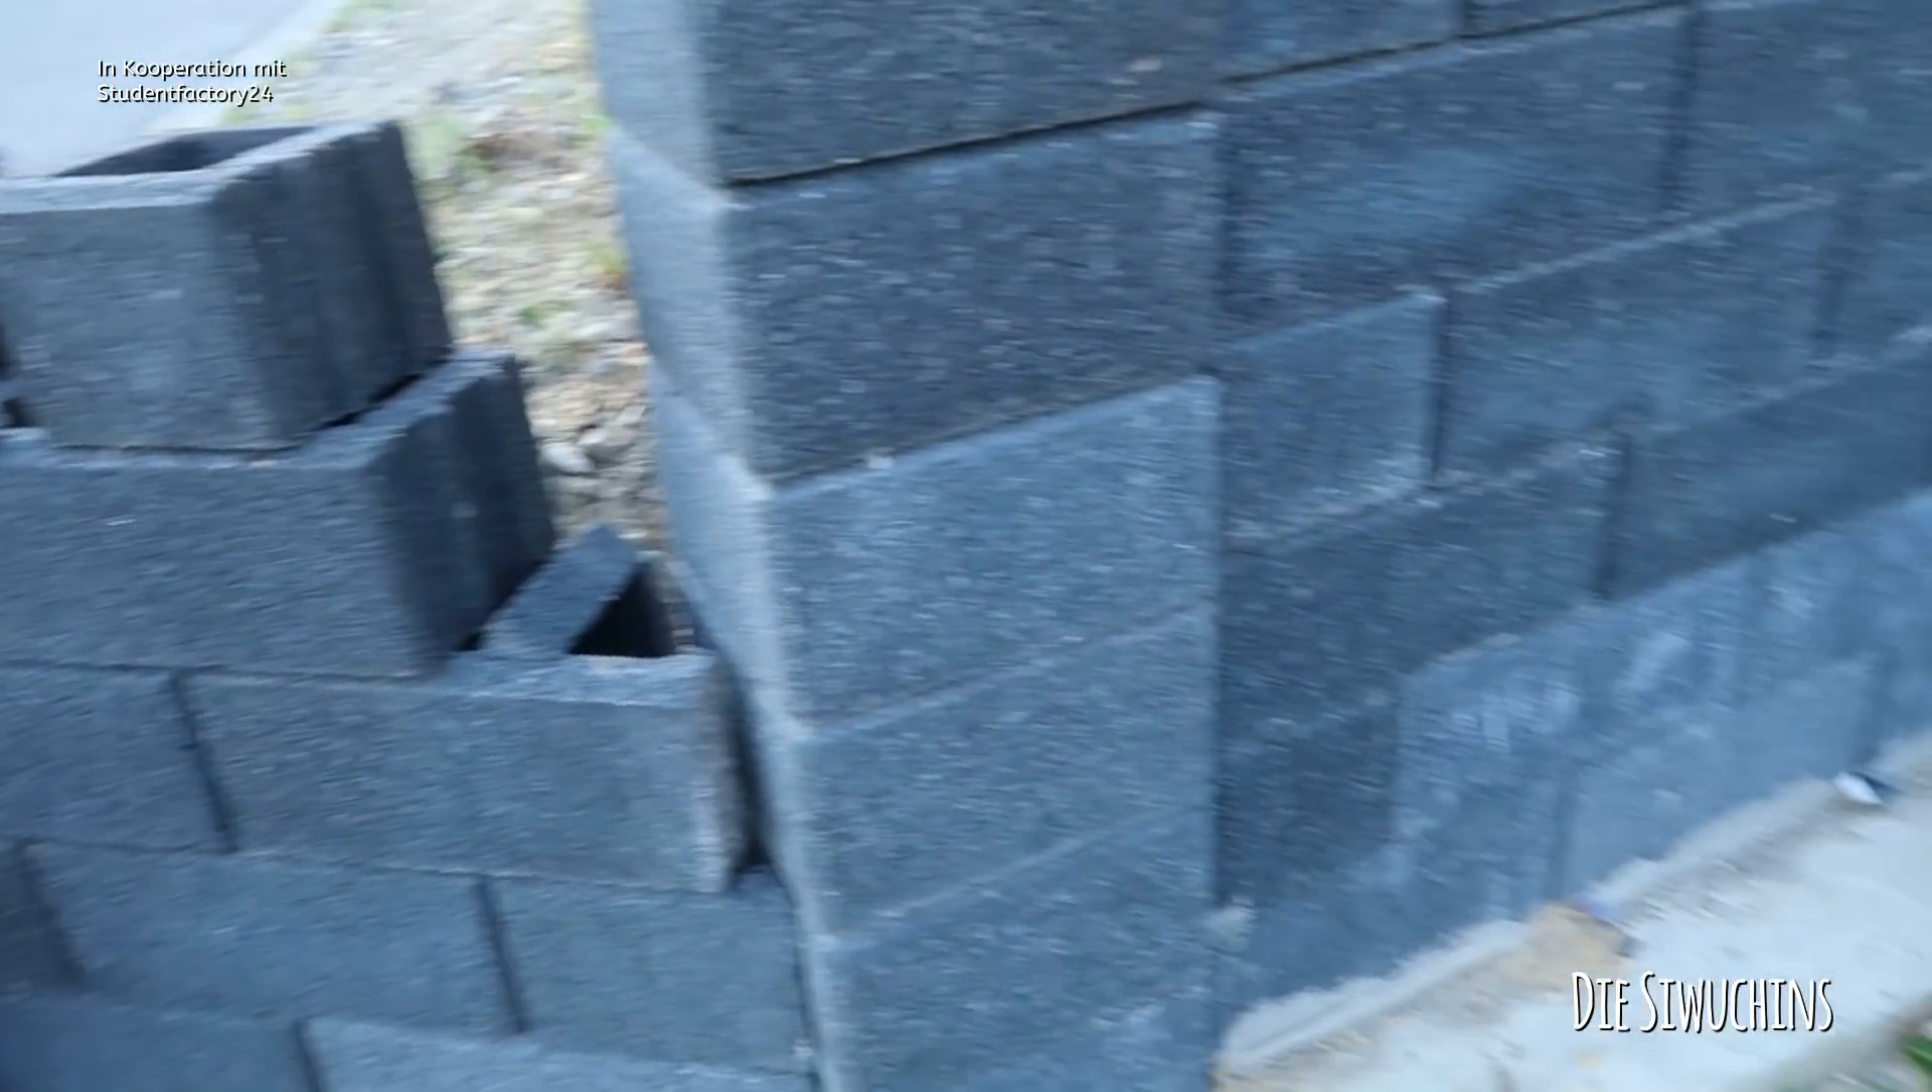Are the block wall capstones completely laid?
No.